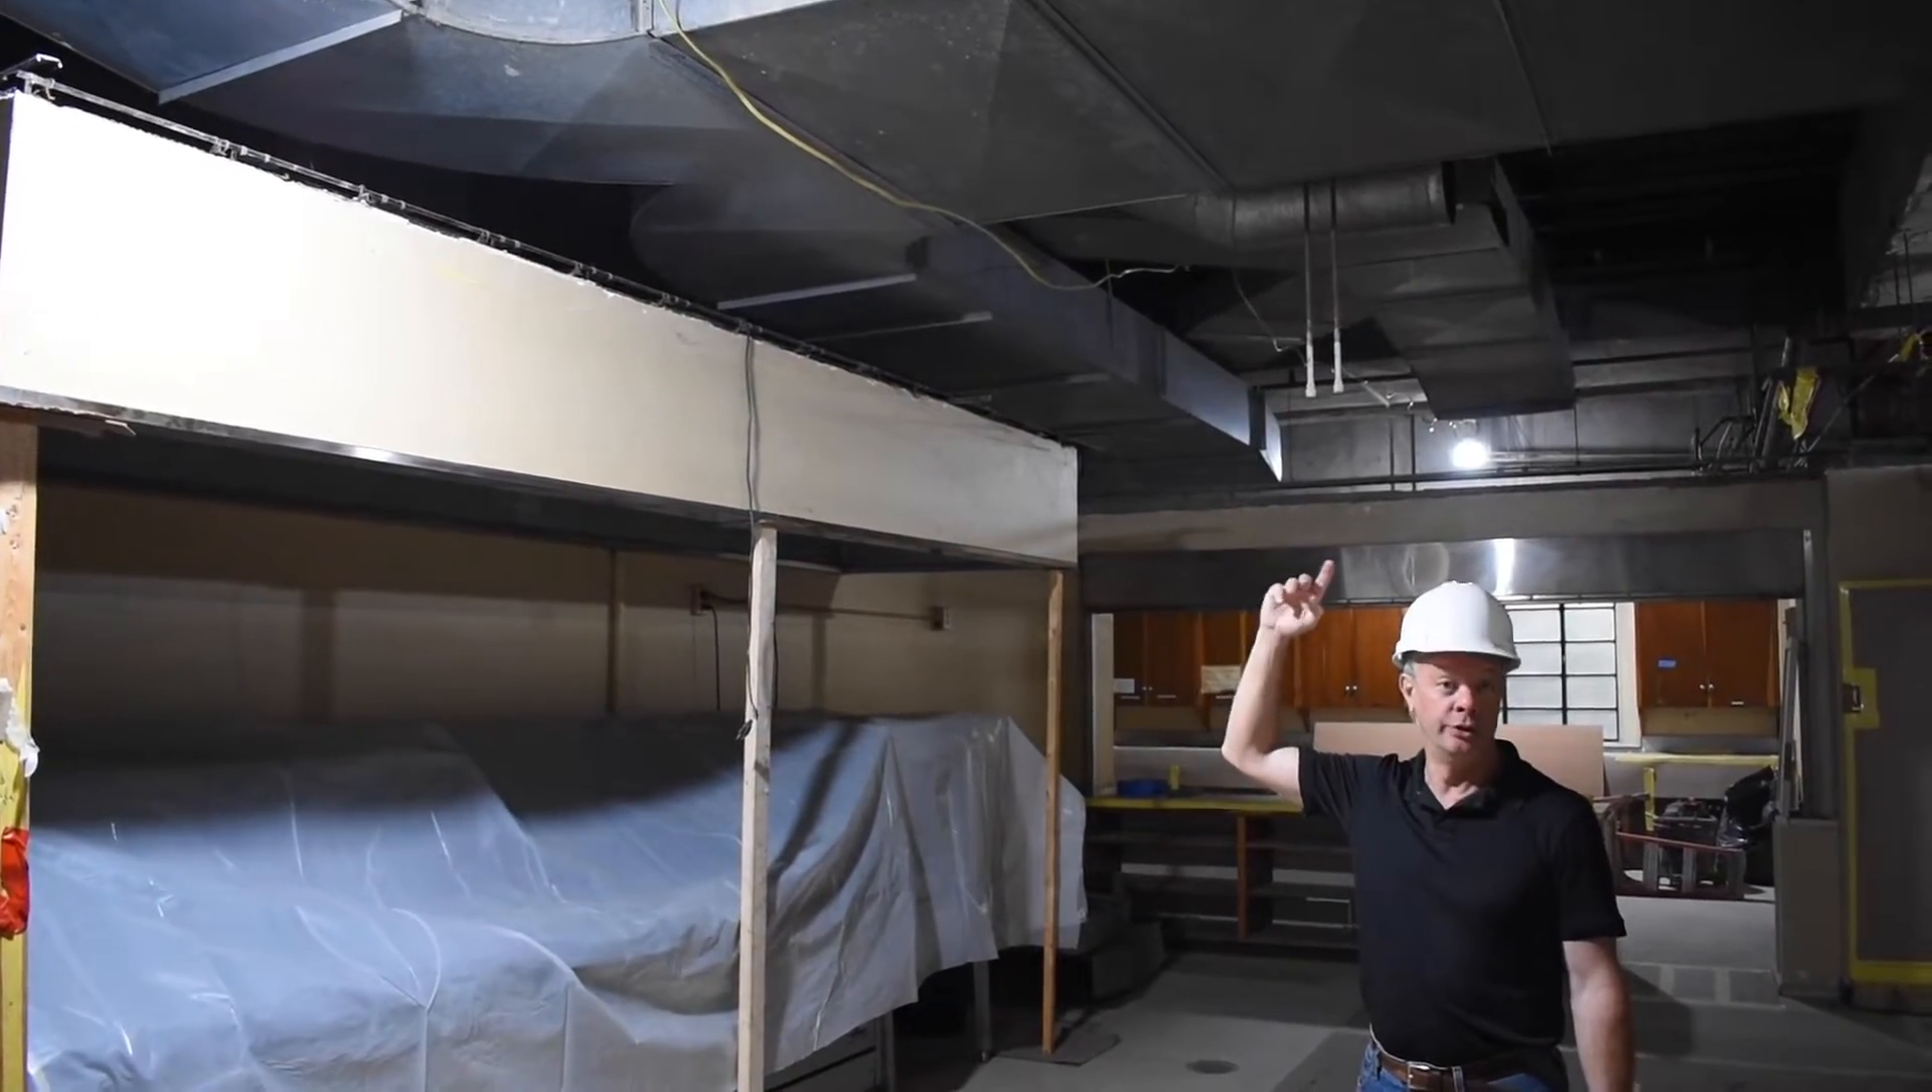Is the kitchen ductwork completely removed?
No.